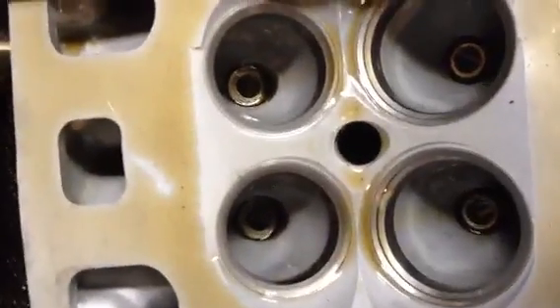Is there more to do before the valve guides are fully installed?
No.